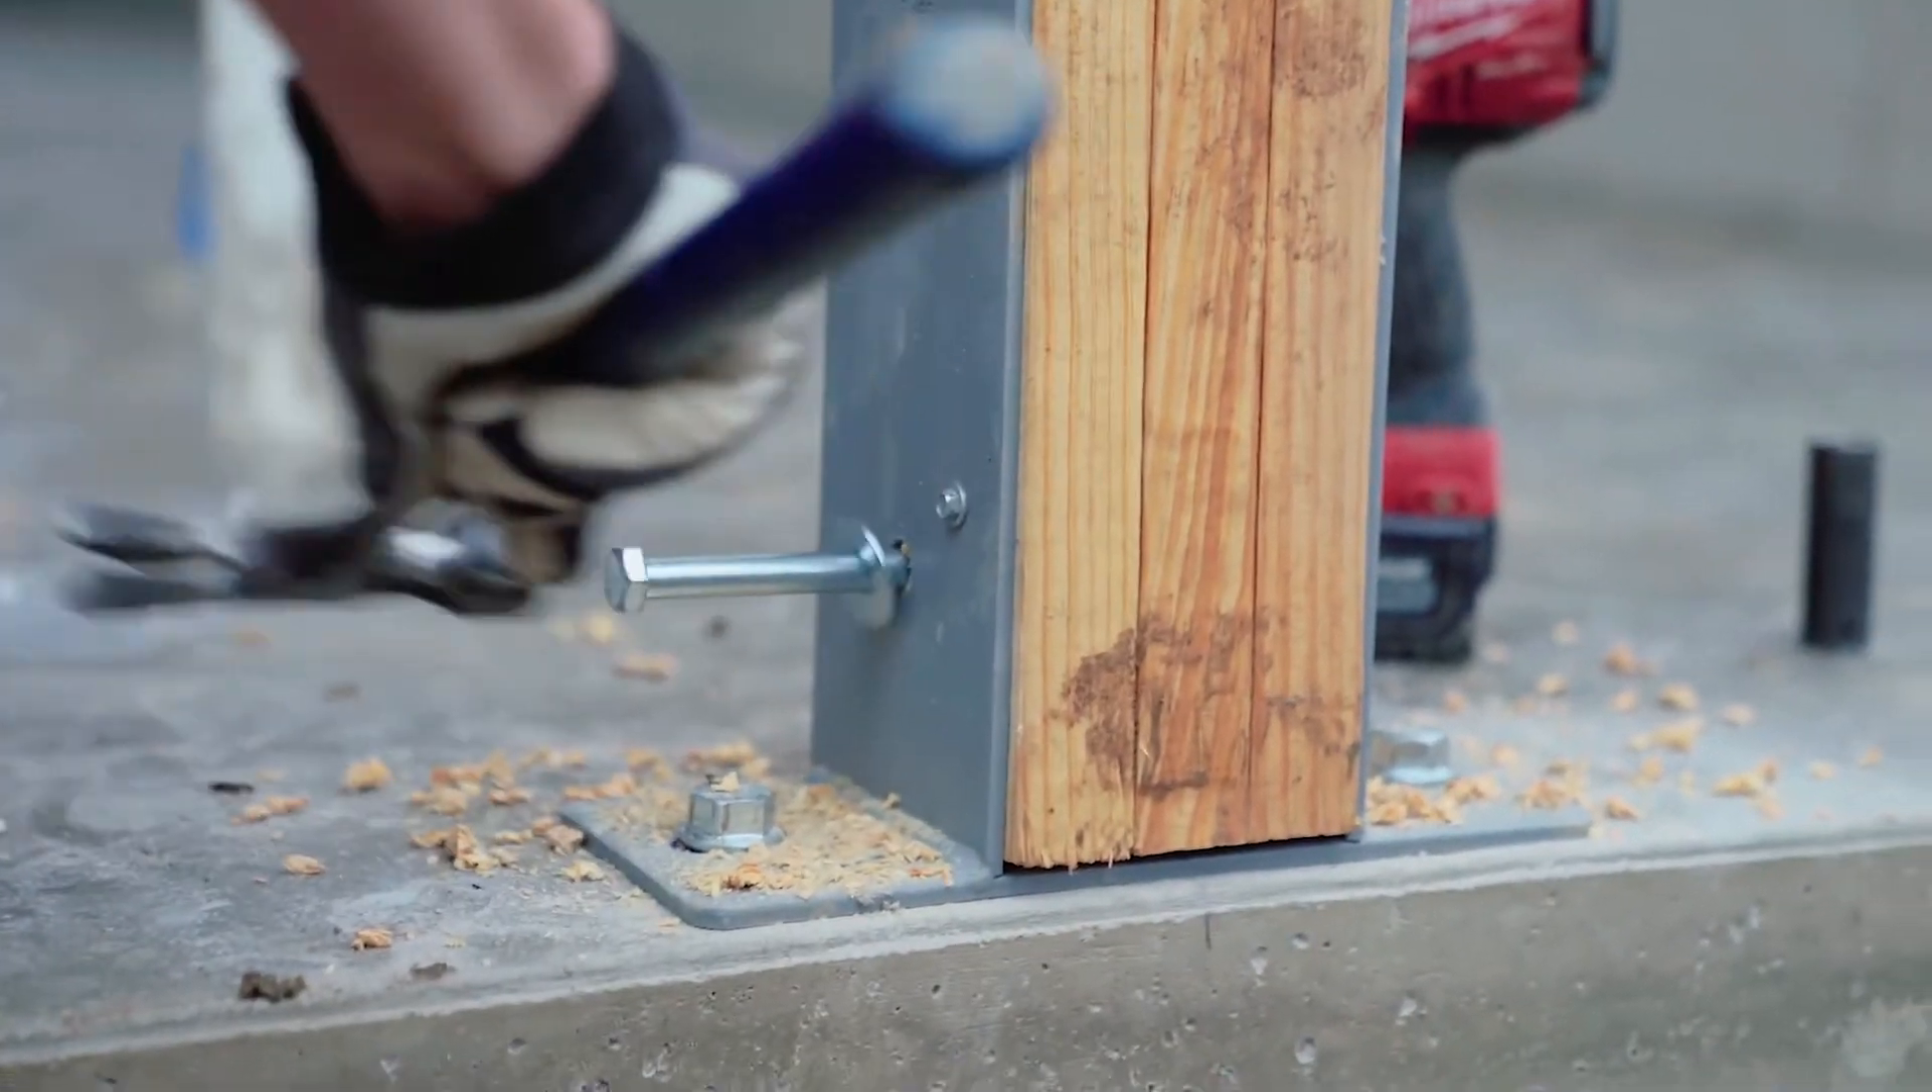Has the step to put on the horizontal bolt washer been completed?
Yes.